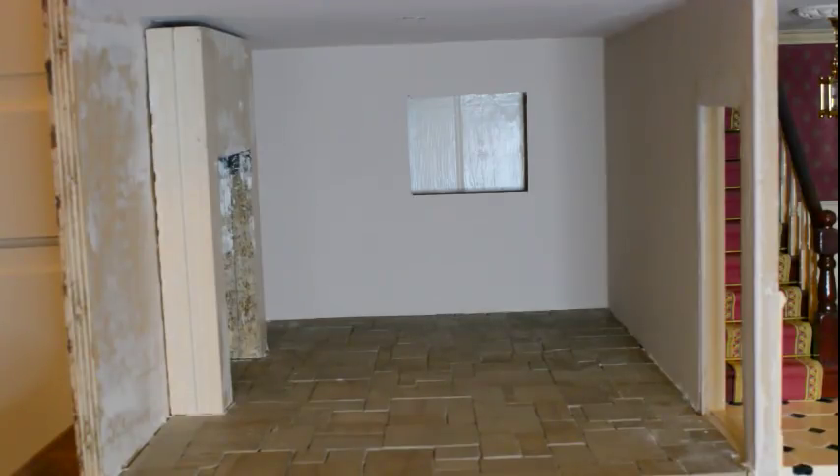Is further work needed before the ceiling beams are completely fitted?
Yes.